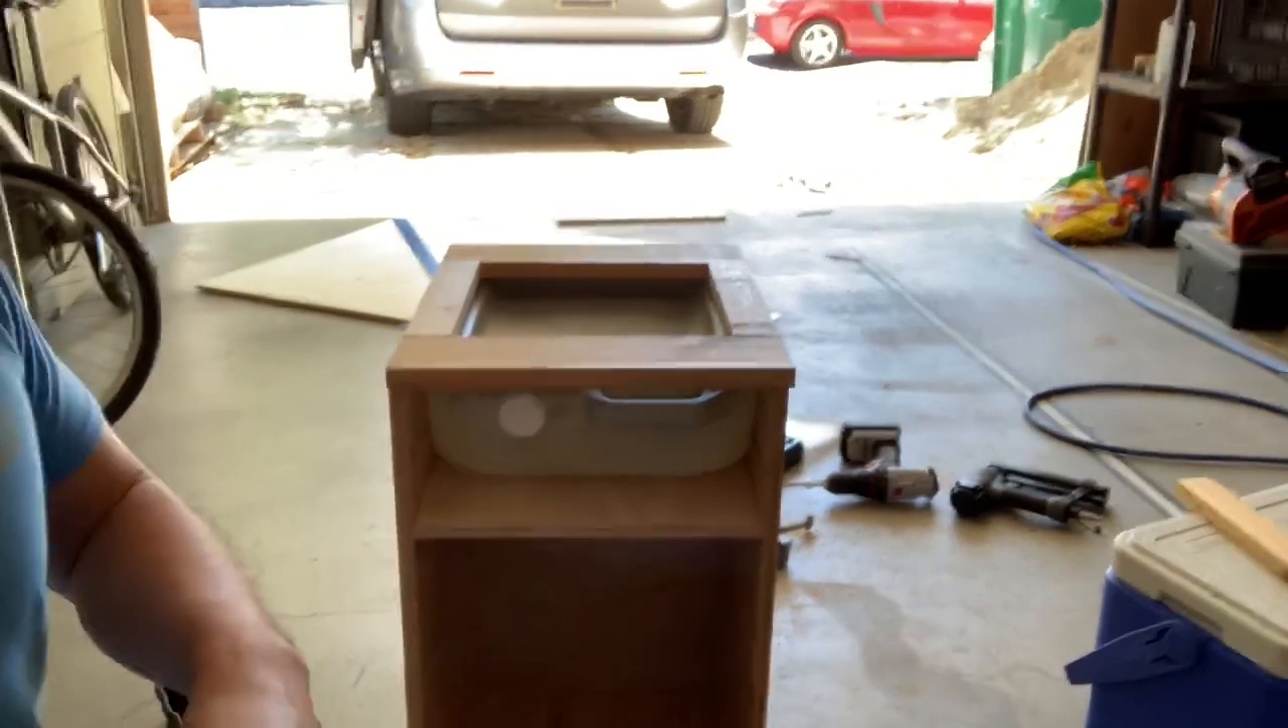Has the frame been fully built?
Yes.